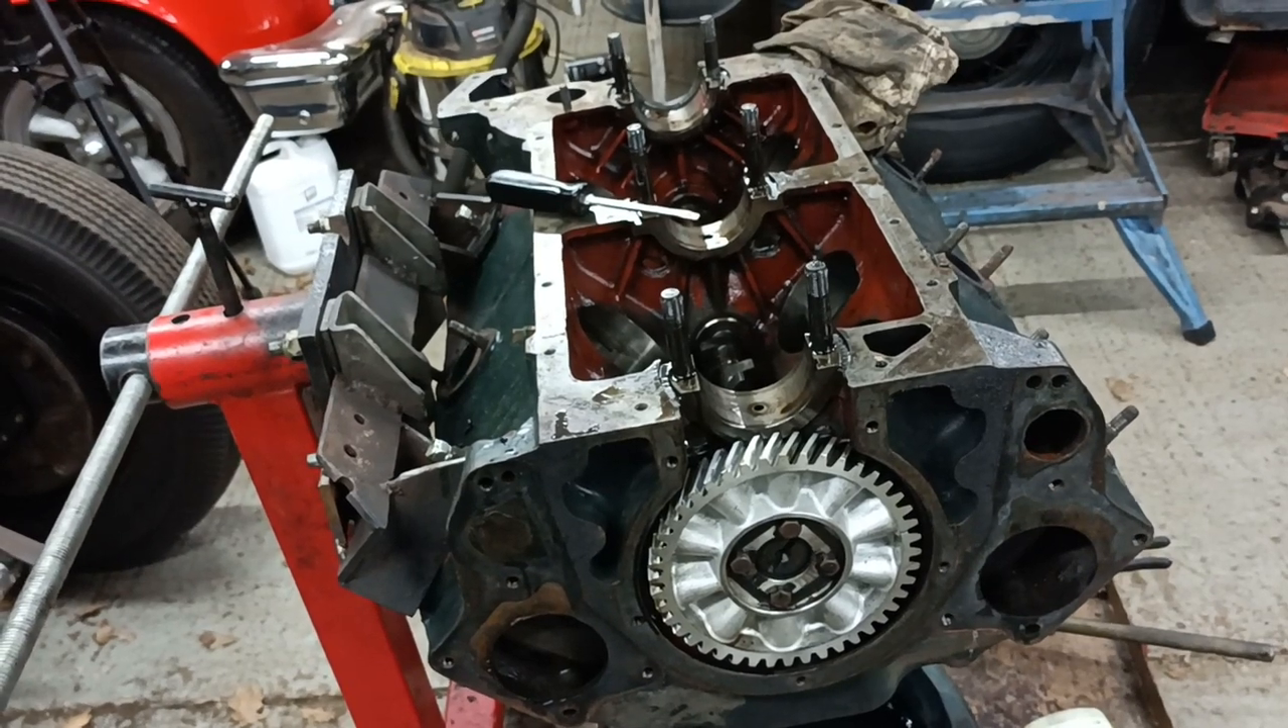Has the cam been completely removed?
No.